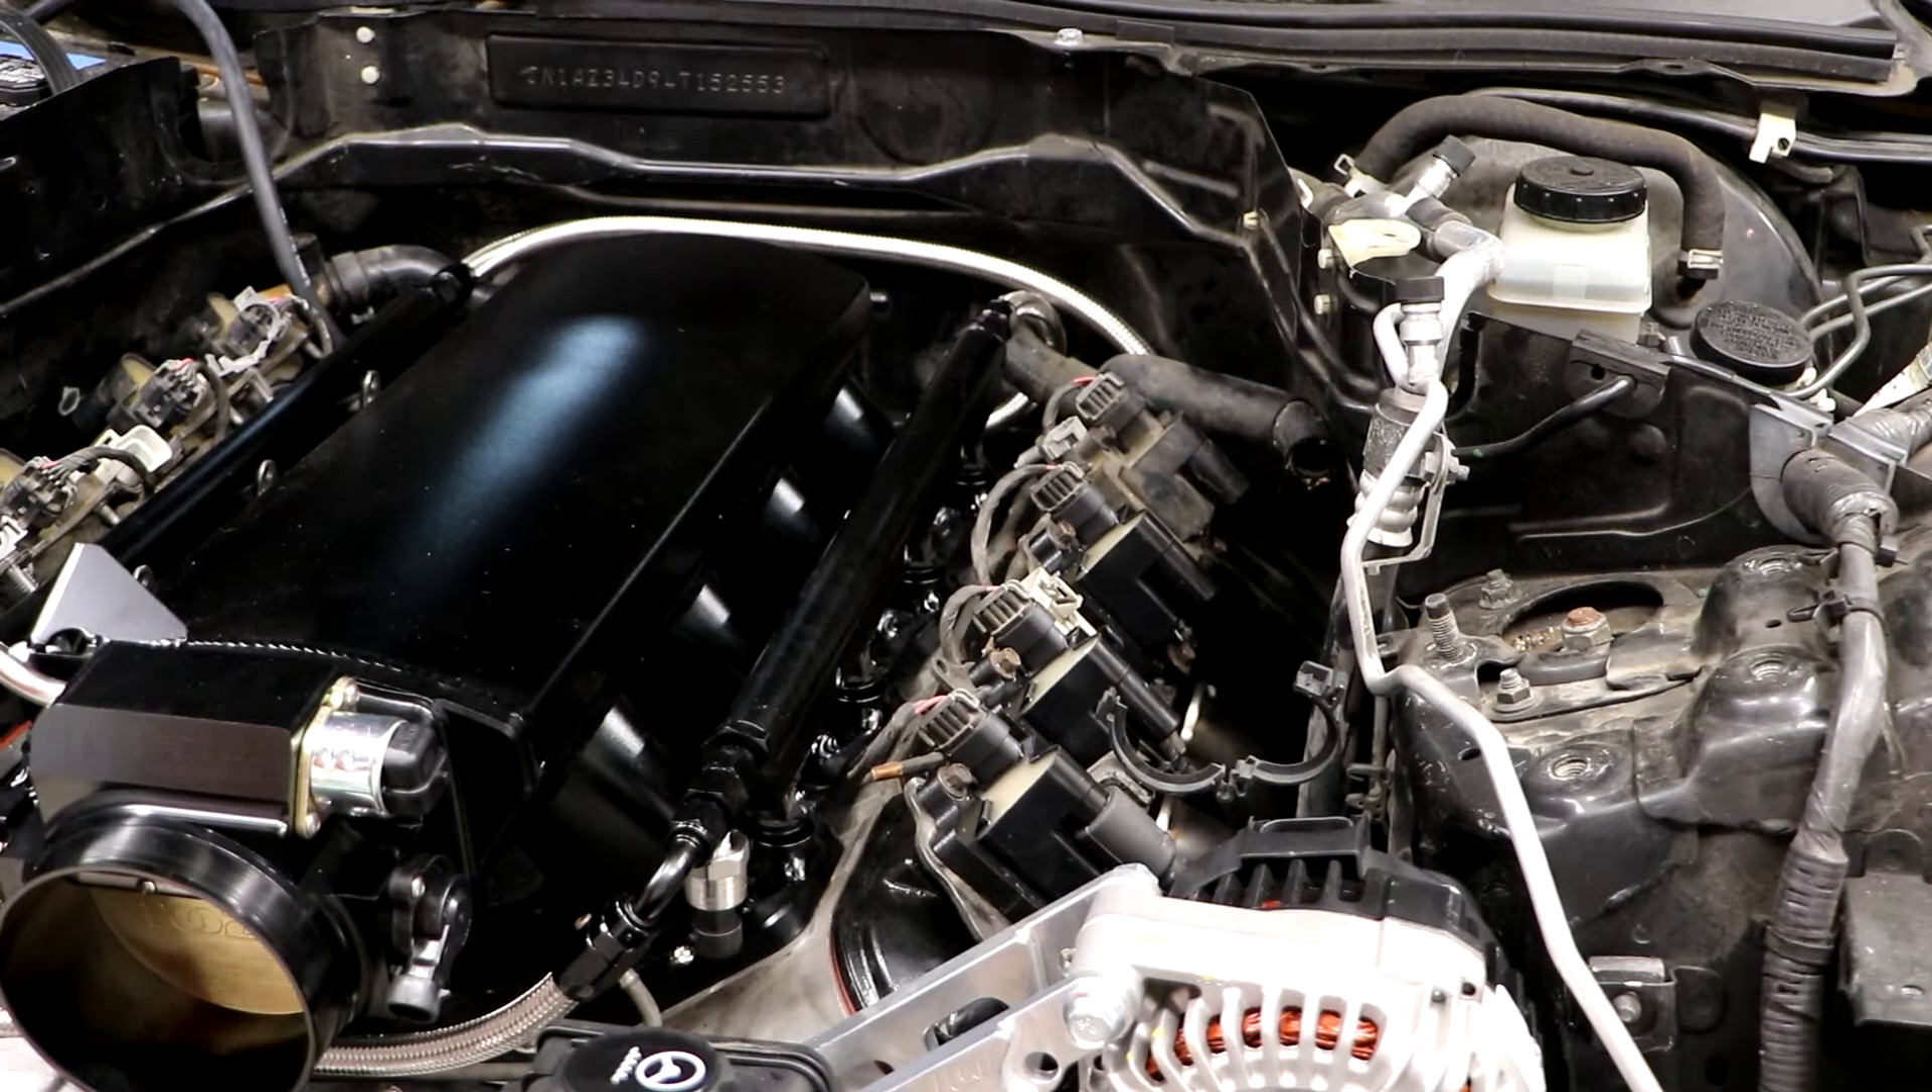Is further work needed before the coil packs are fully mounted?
No.